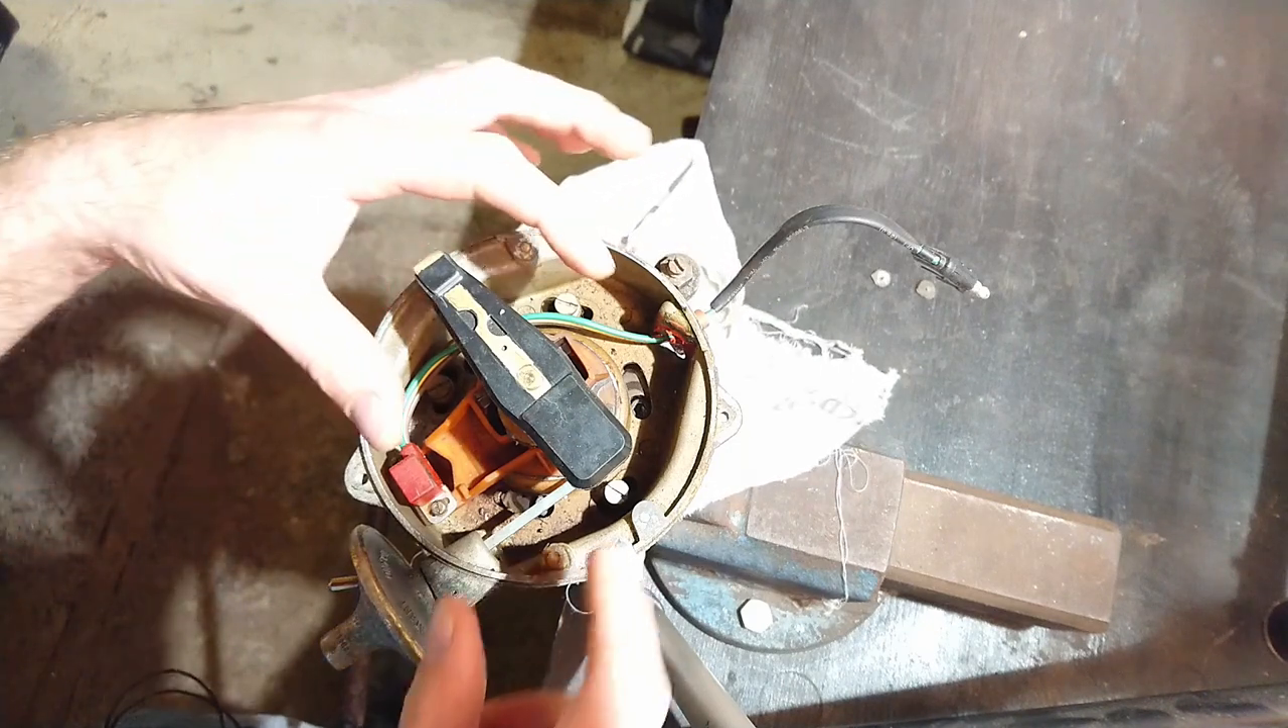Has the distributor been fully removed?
Yes.